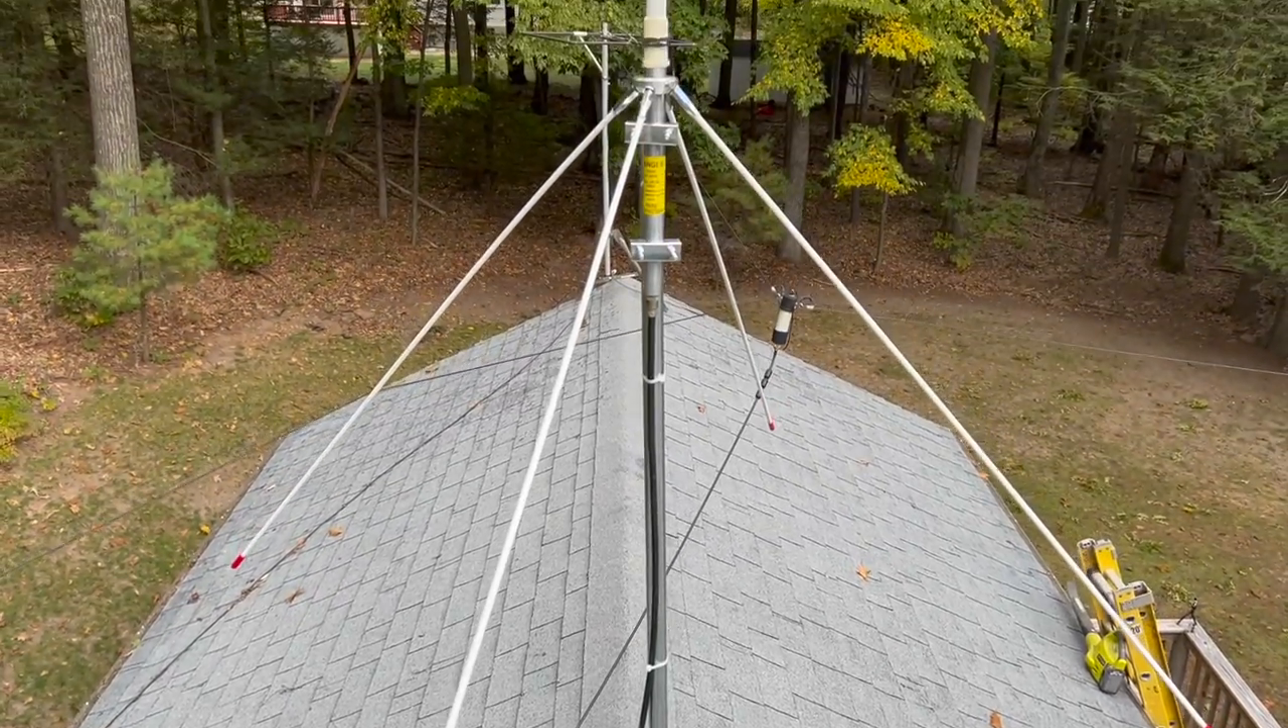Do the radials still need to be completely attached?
No.